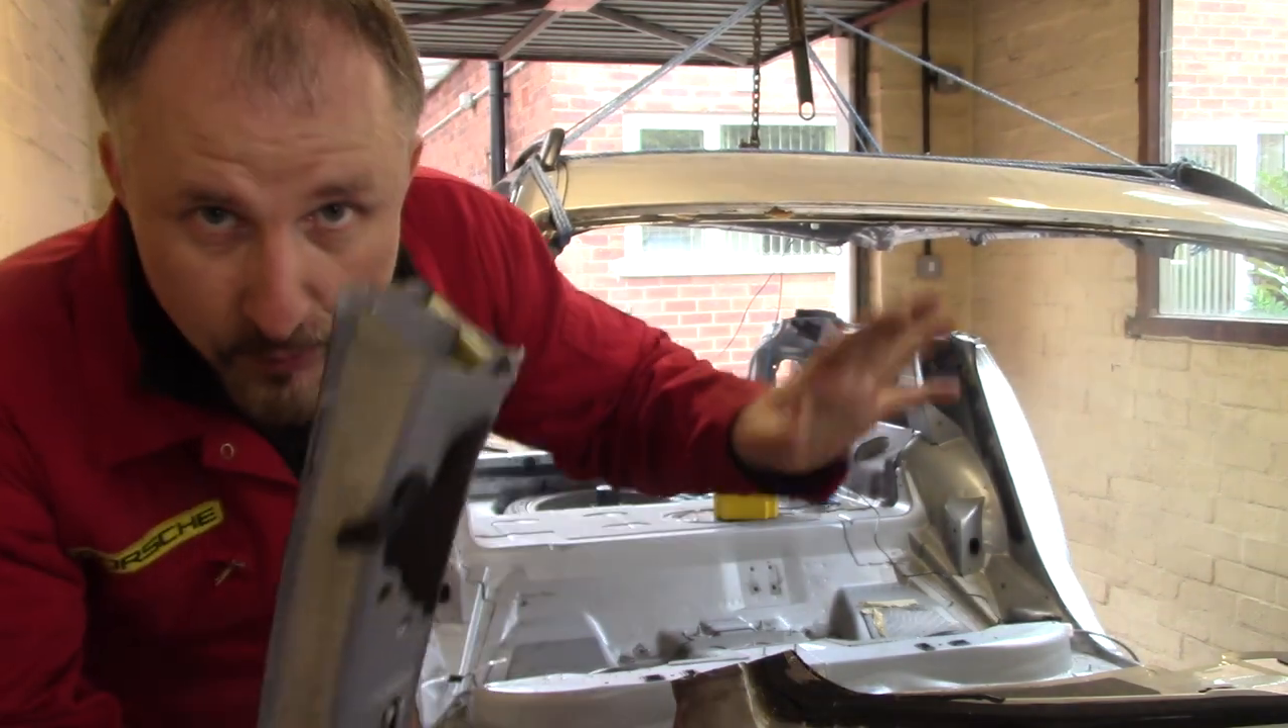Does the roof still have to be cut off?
No.